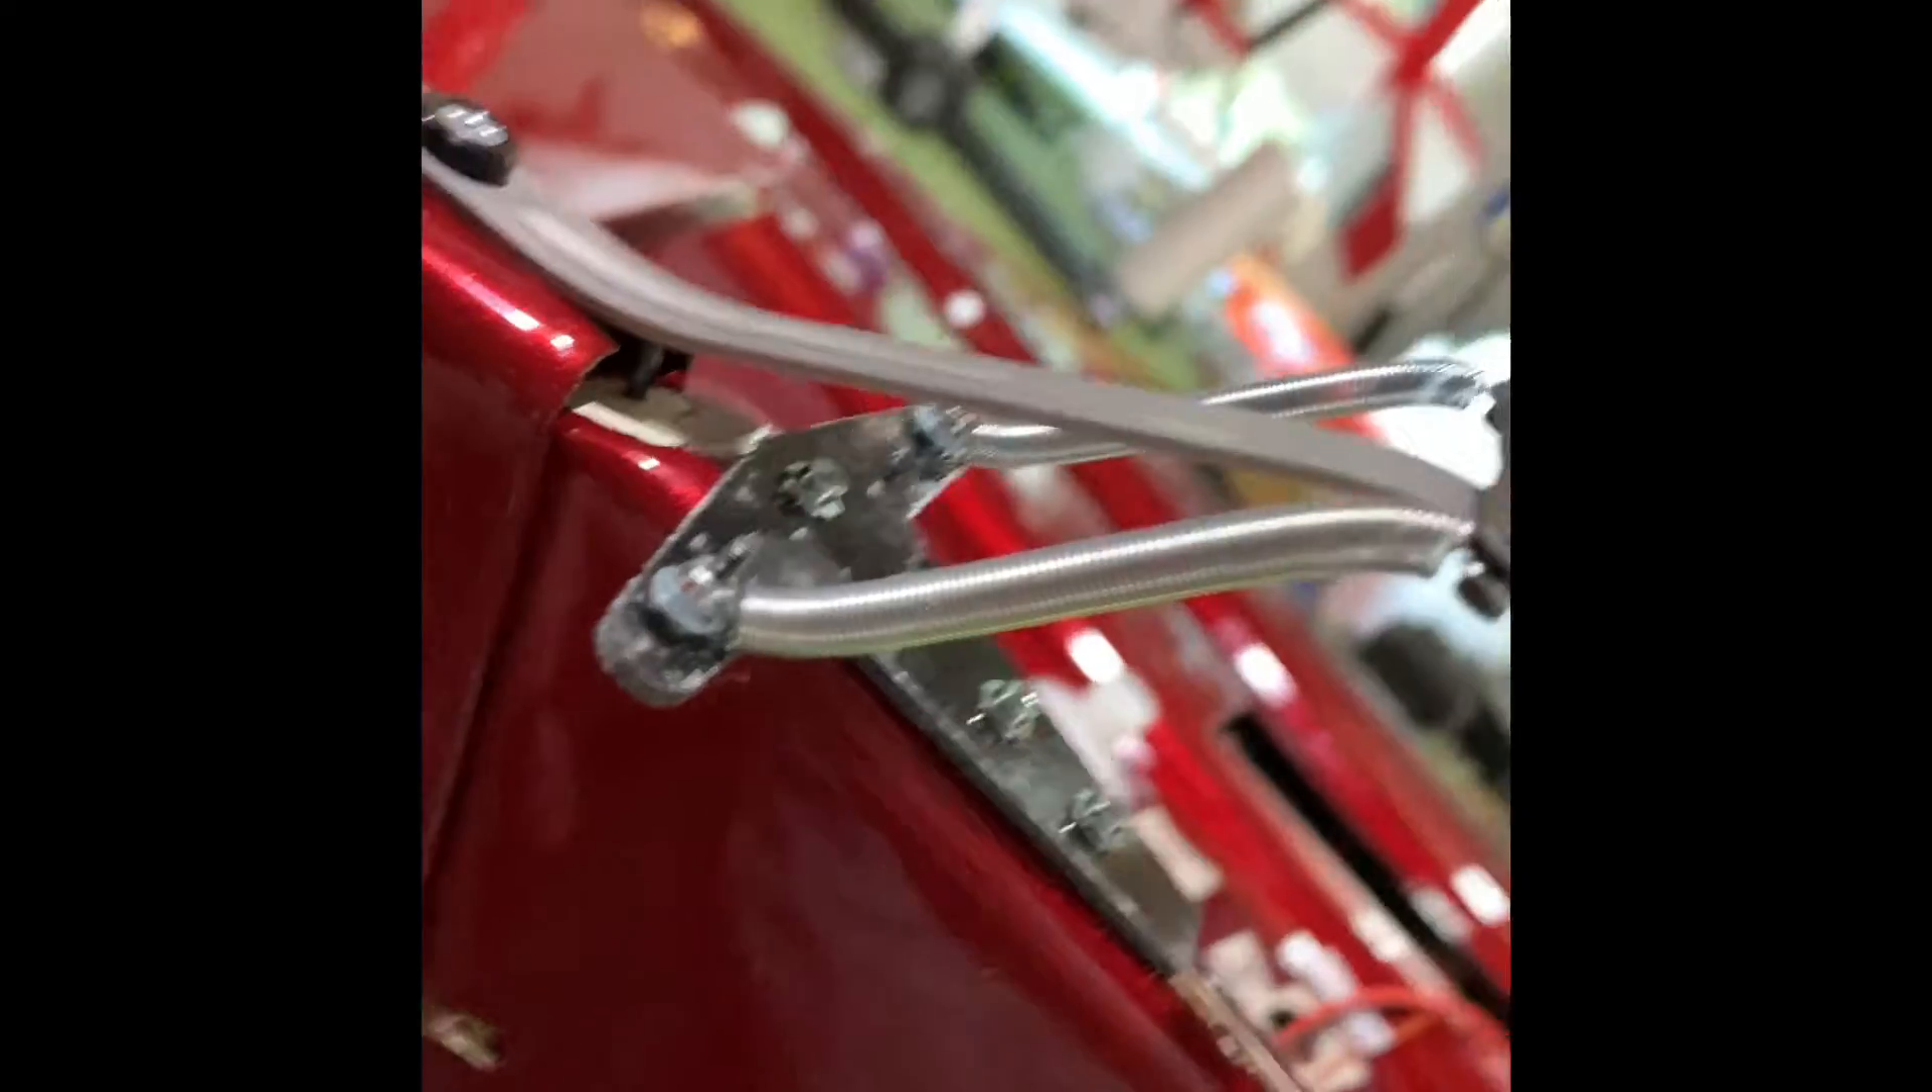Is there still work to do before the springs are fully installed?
No.